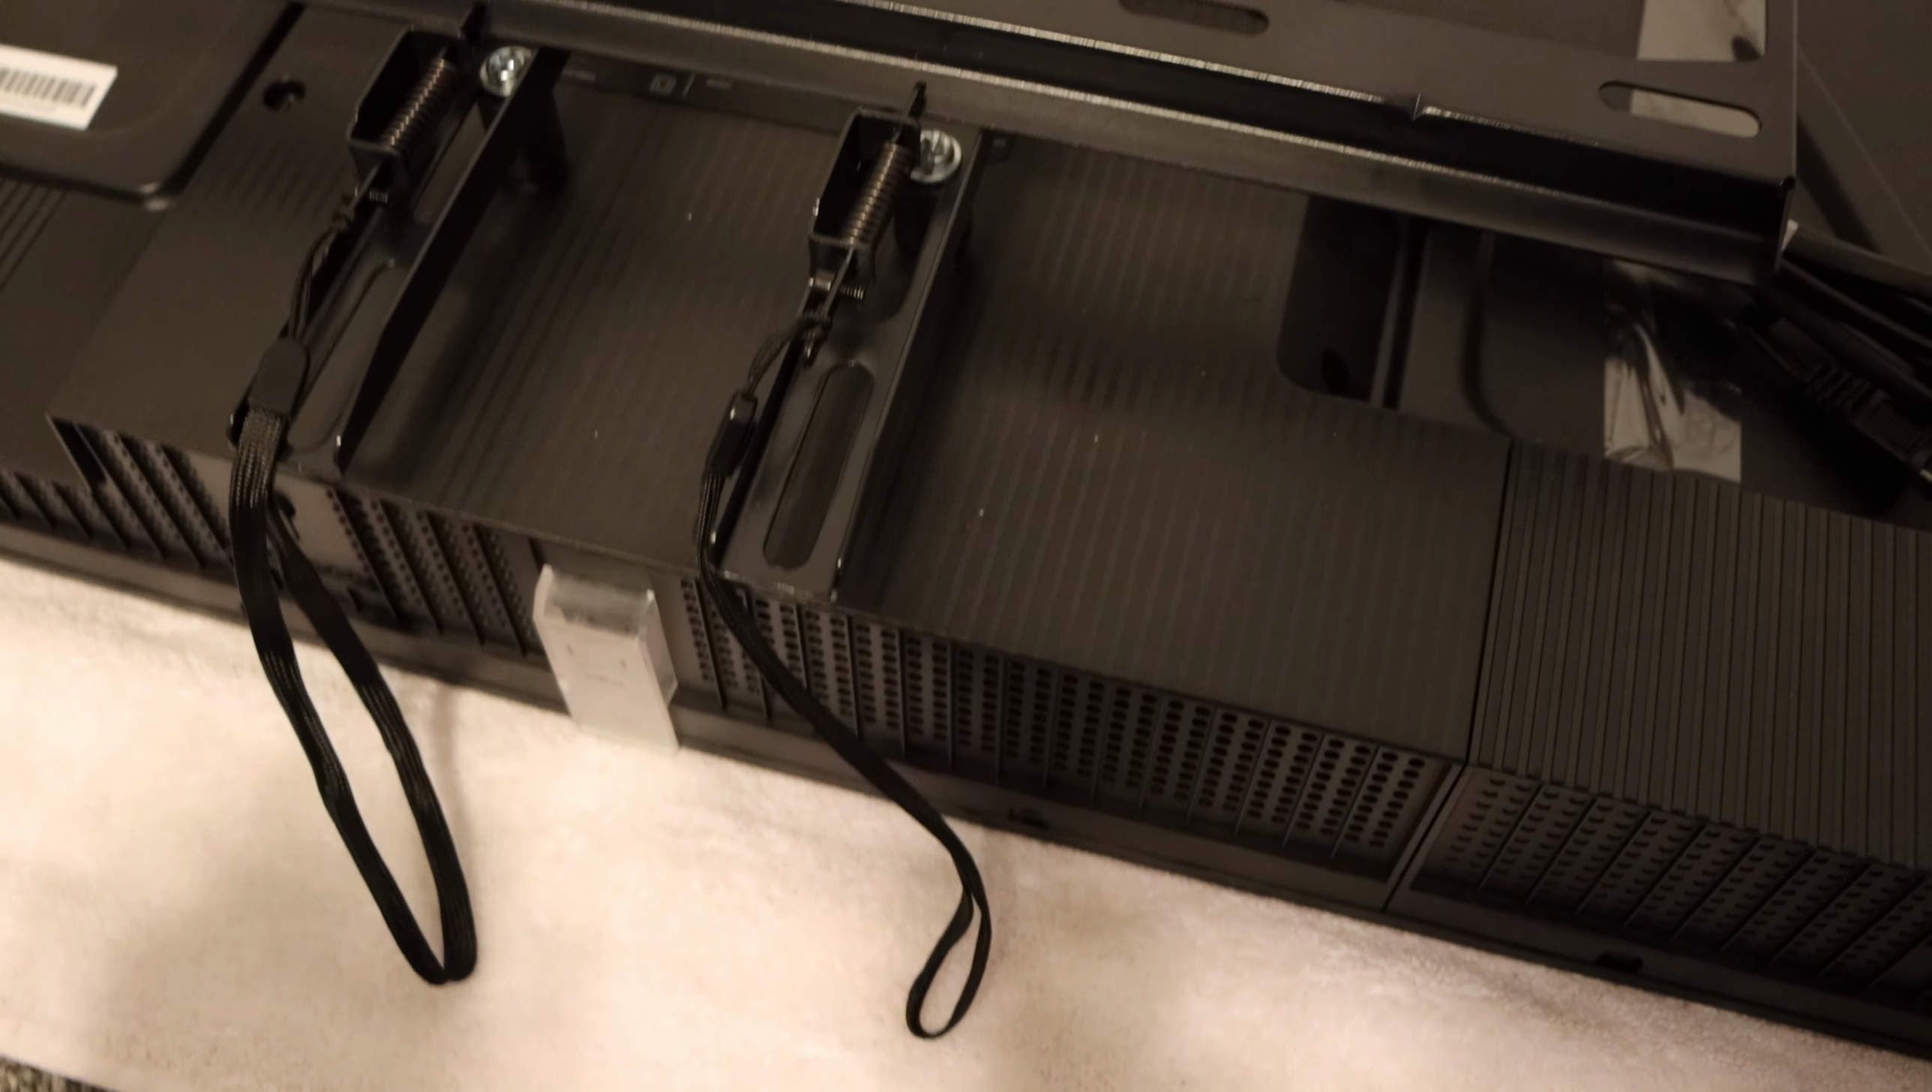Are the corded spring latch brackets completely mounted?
Yes.